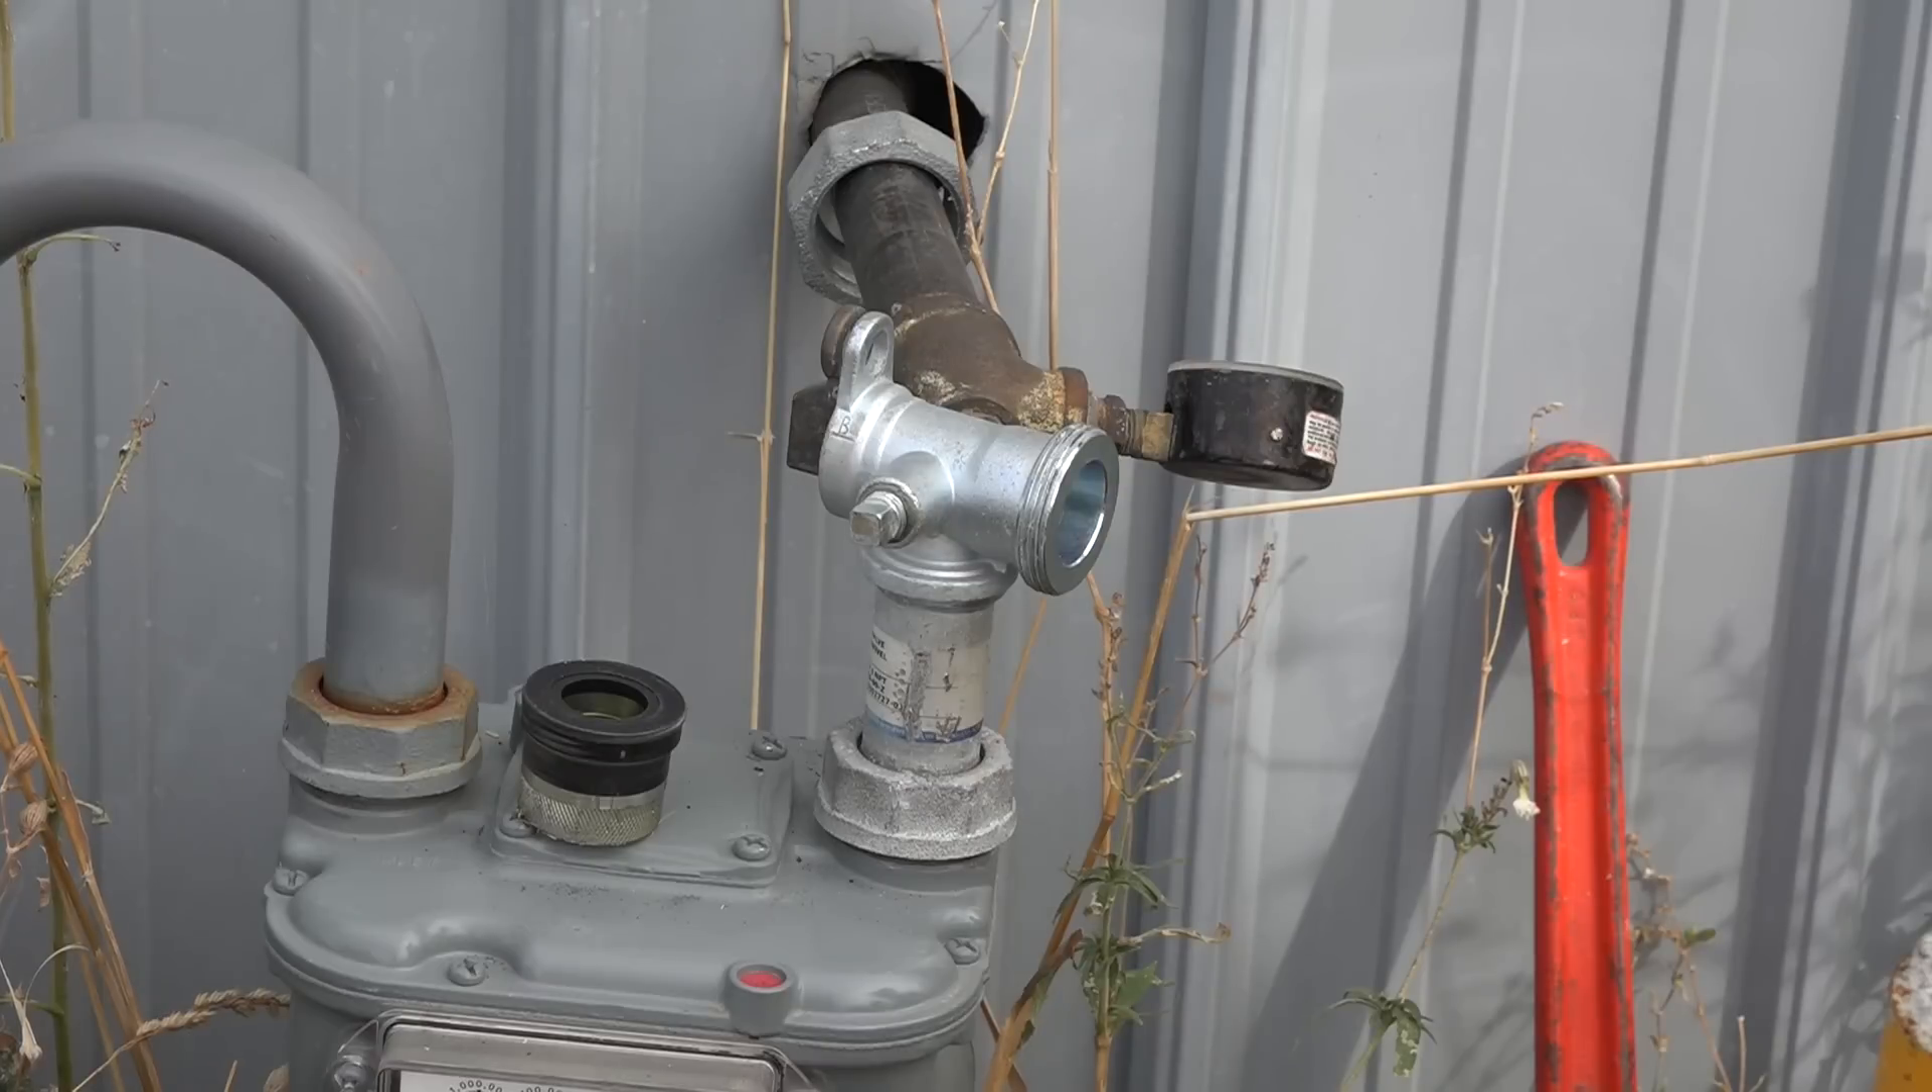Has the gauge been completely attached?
Yes.